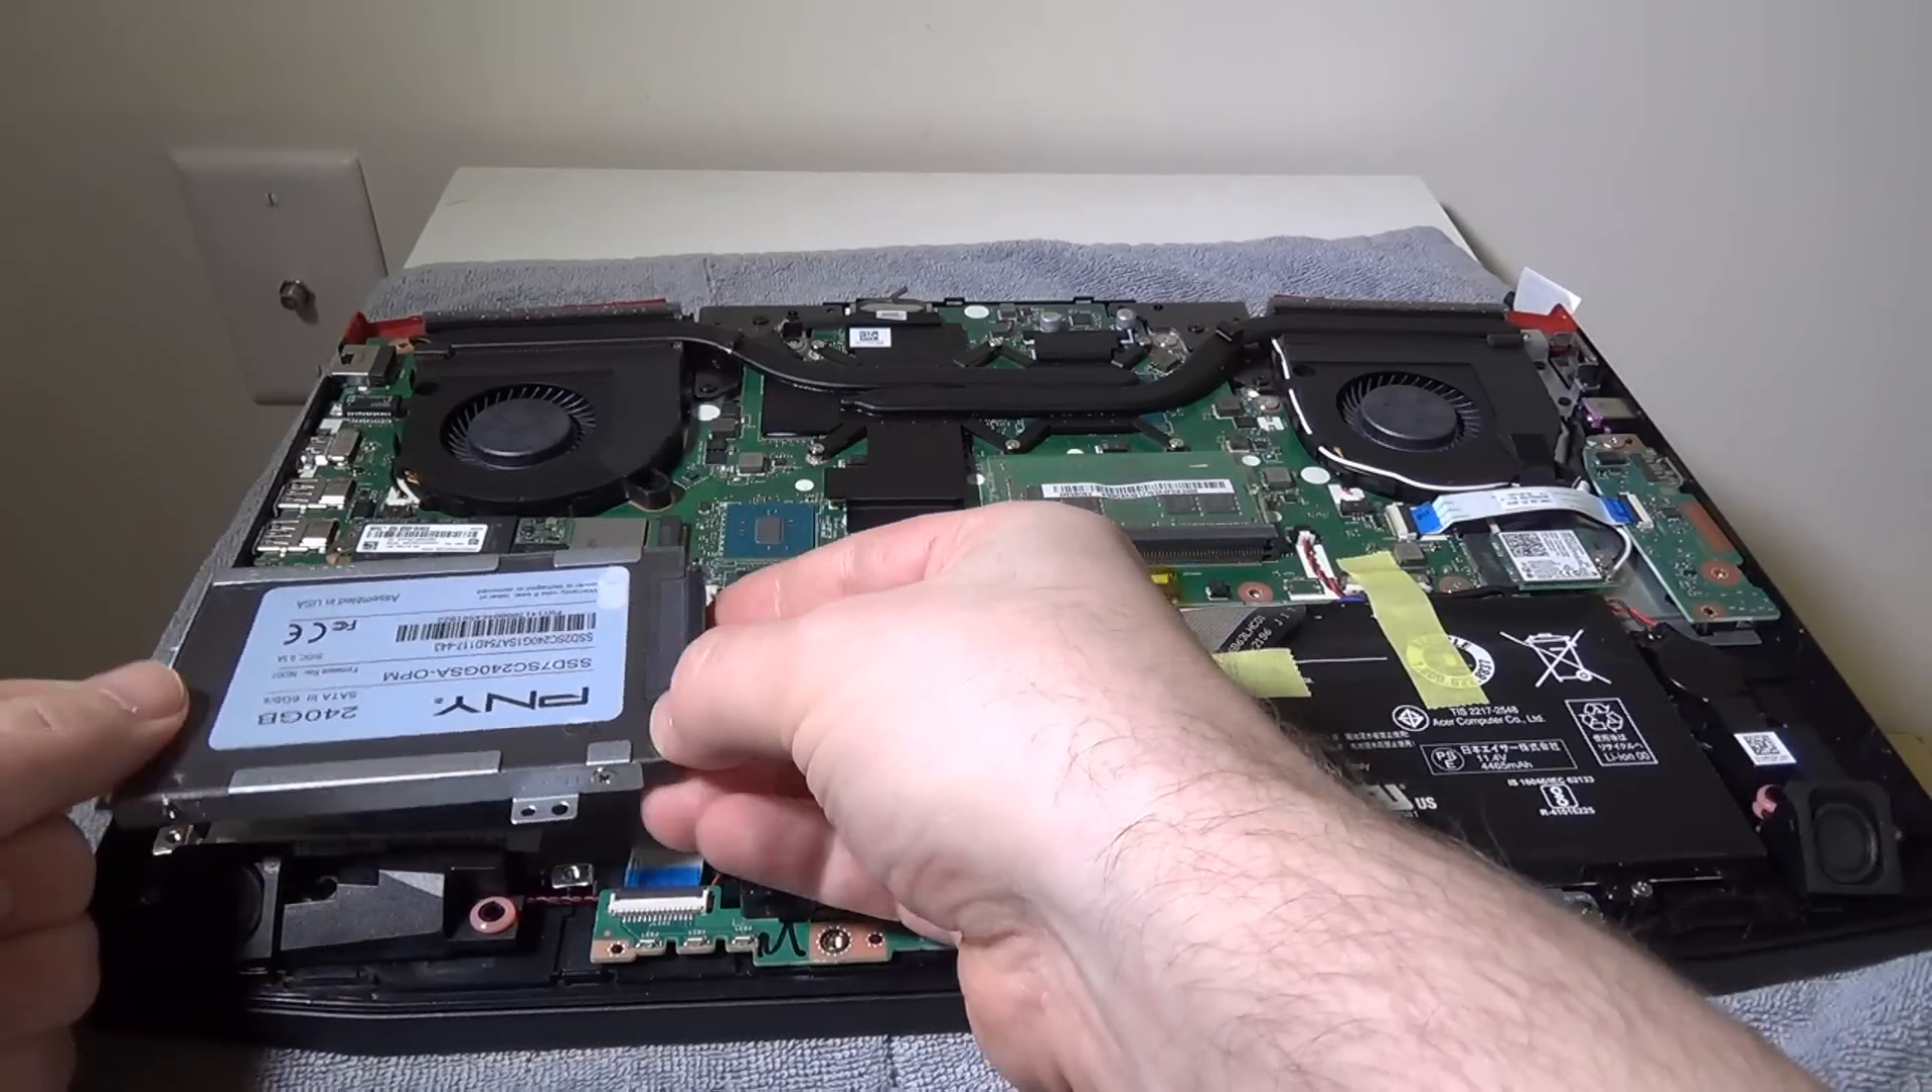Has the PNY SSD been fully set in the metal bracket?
Yes.